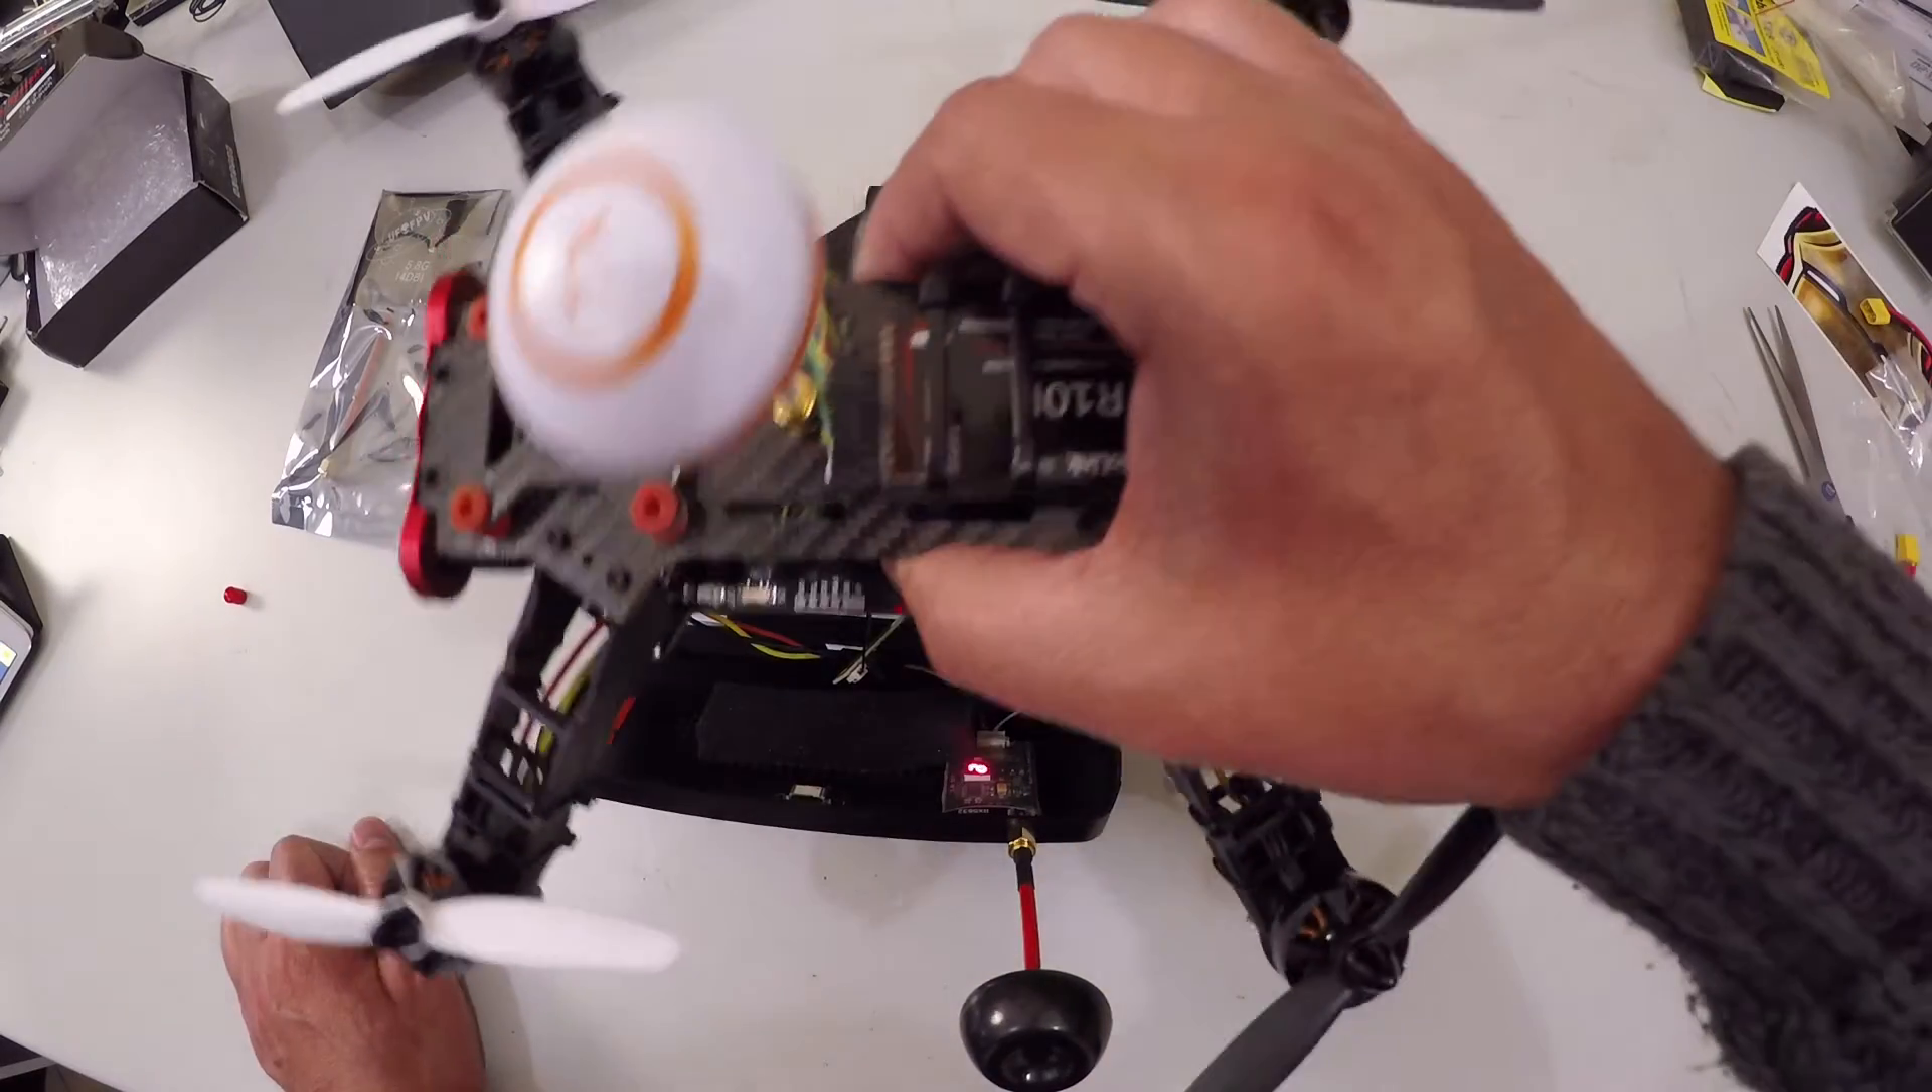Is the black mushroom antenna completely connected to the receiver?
Yes.